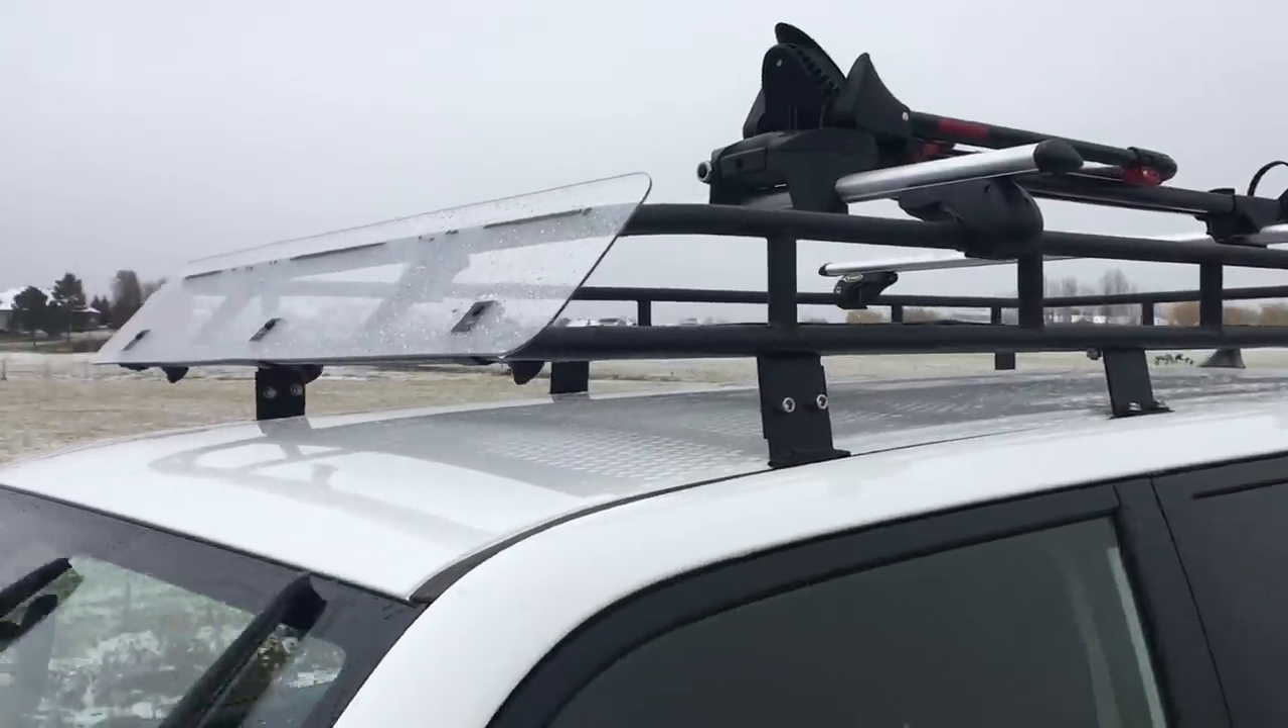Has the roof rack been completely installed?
Yes.